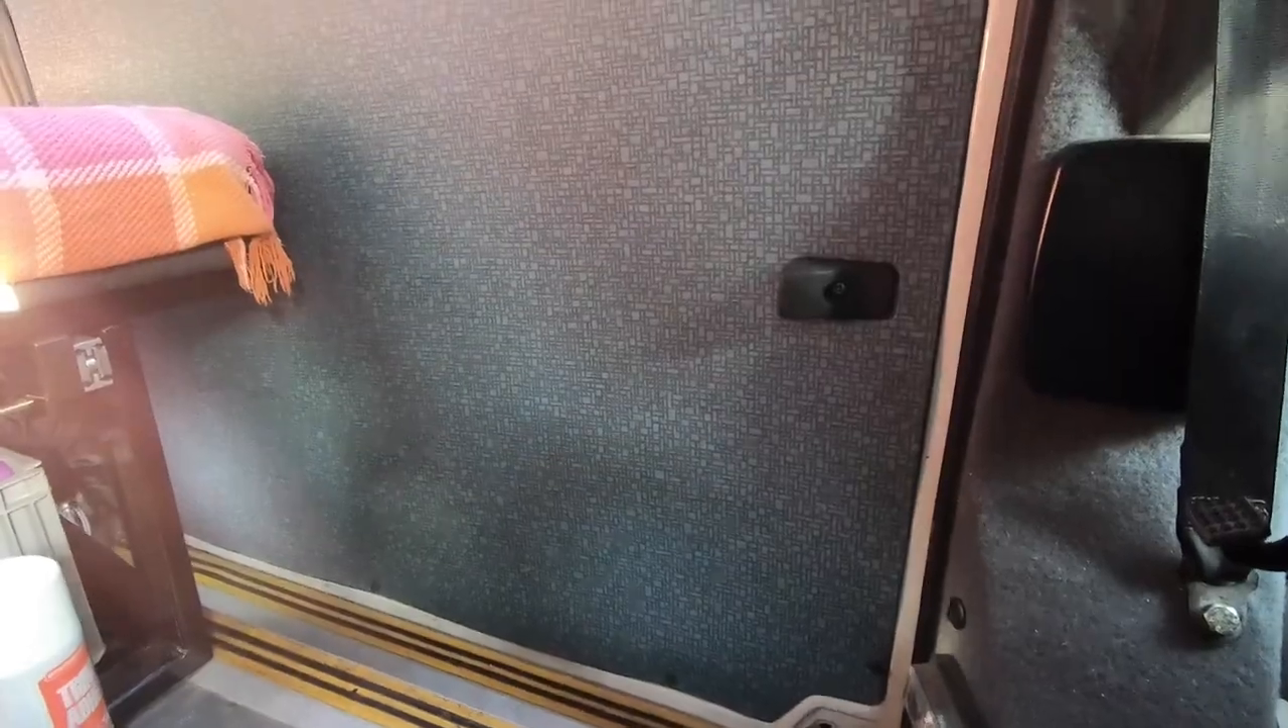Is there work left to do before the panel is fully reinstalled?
No.